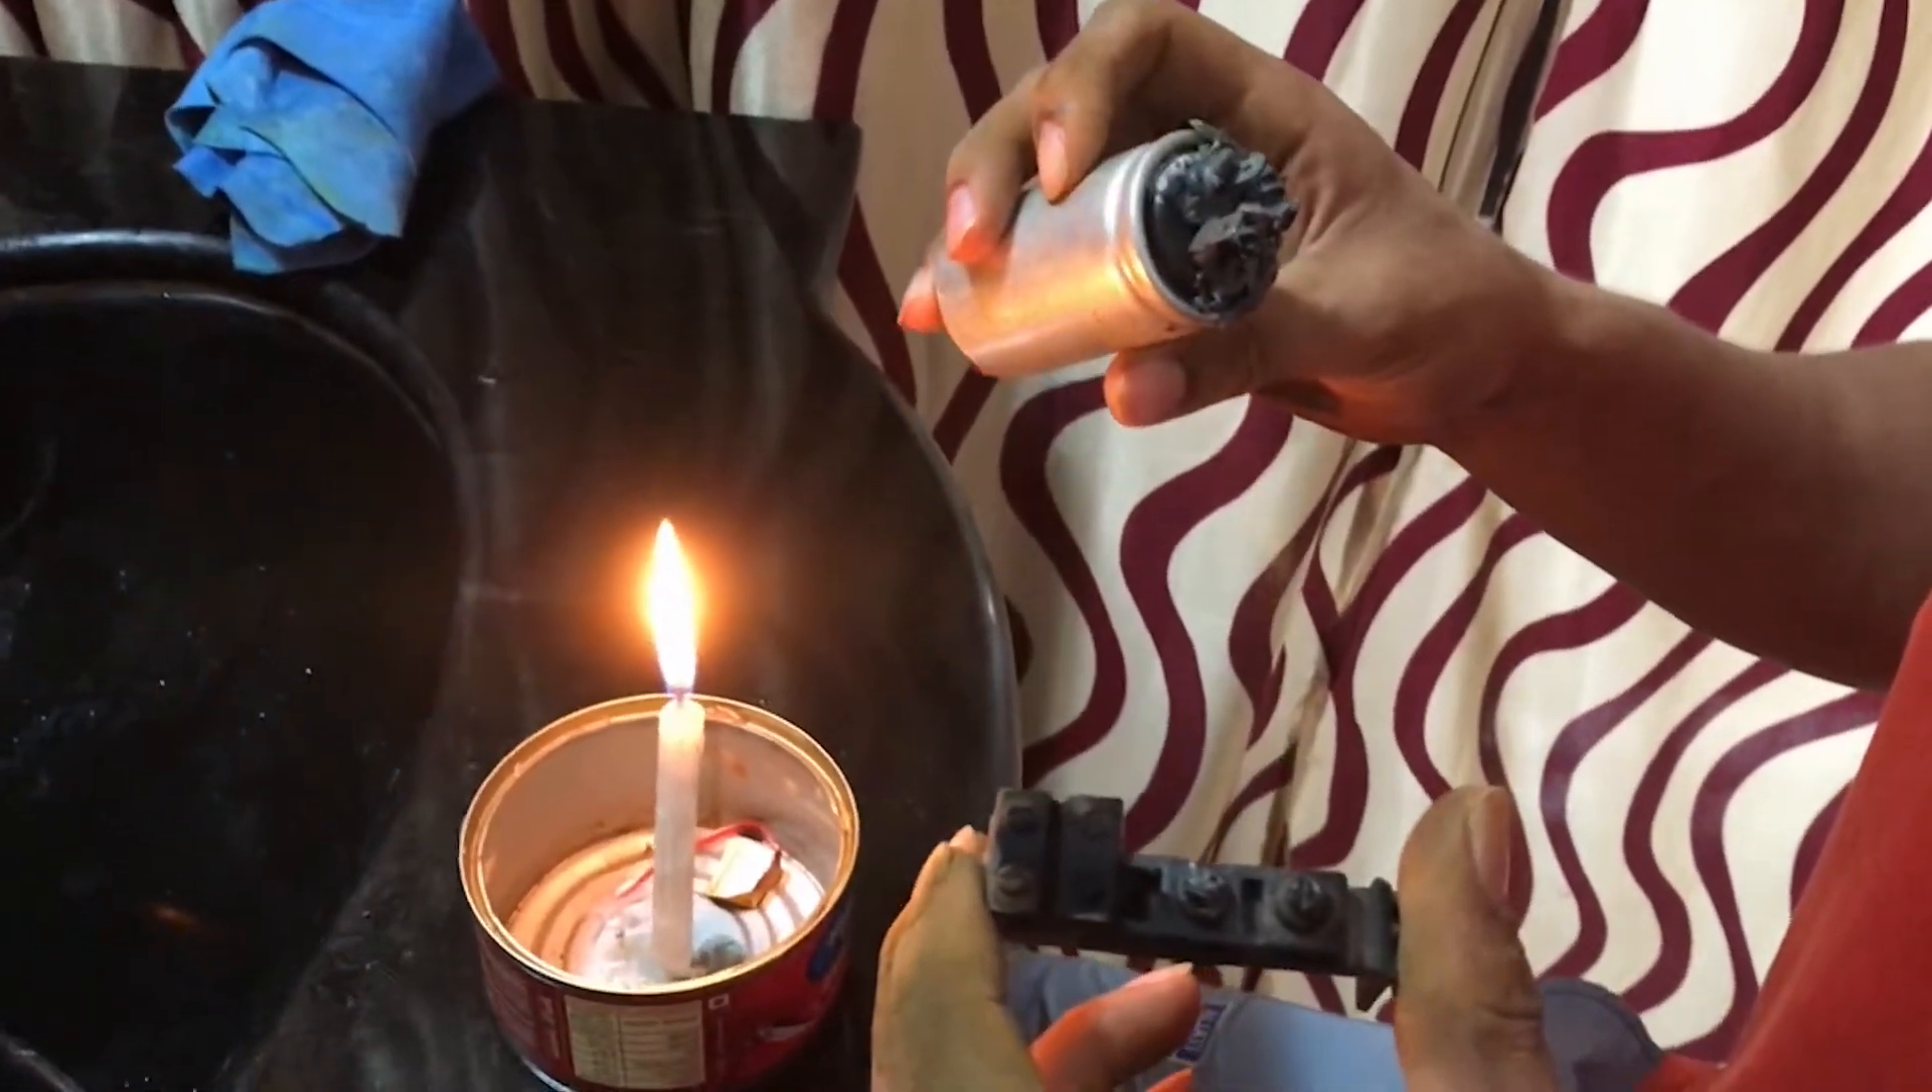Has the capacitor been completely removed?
Yes.